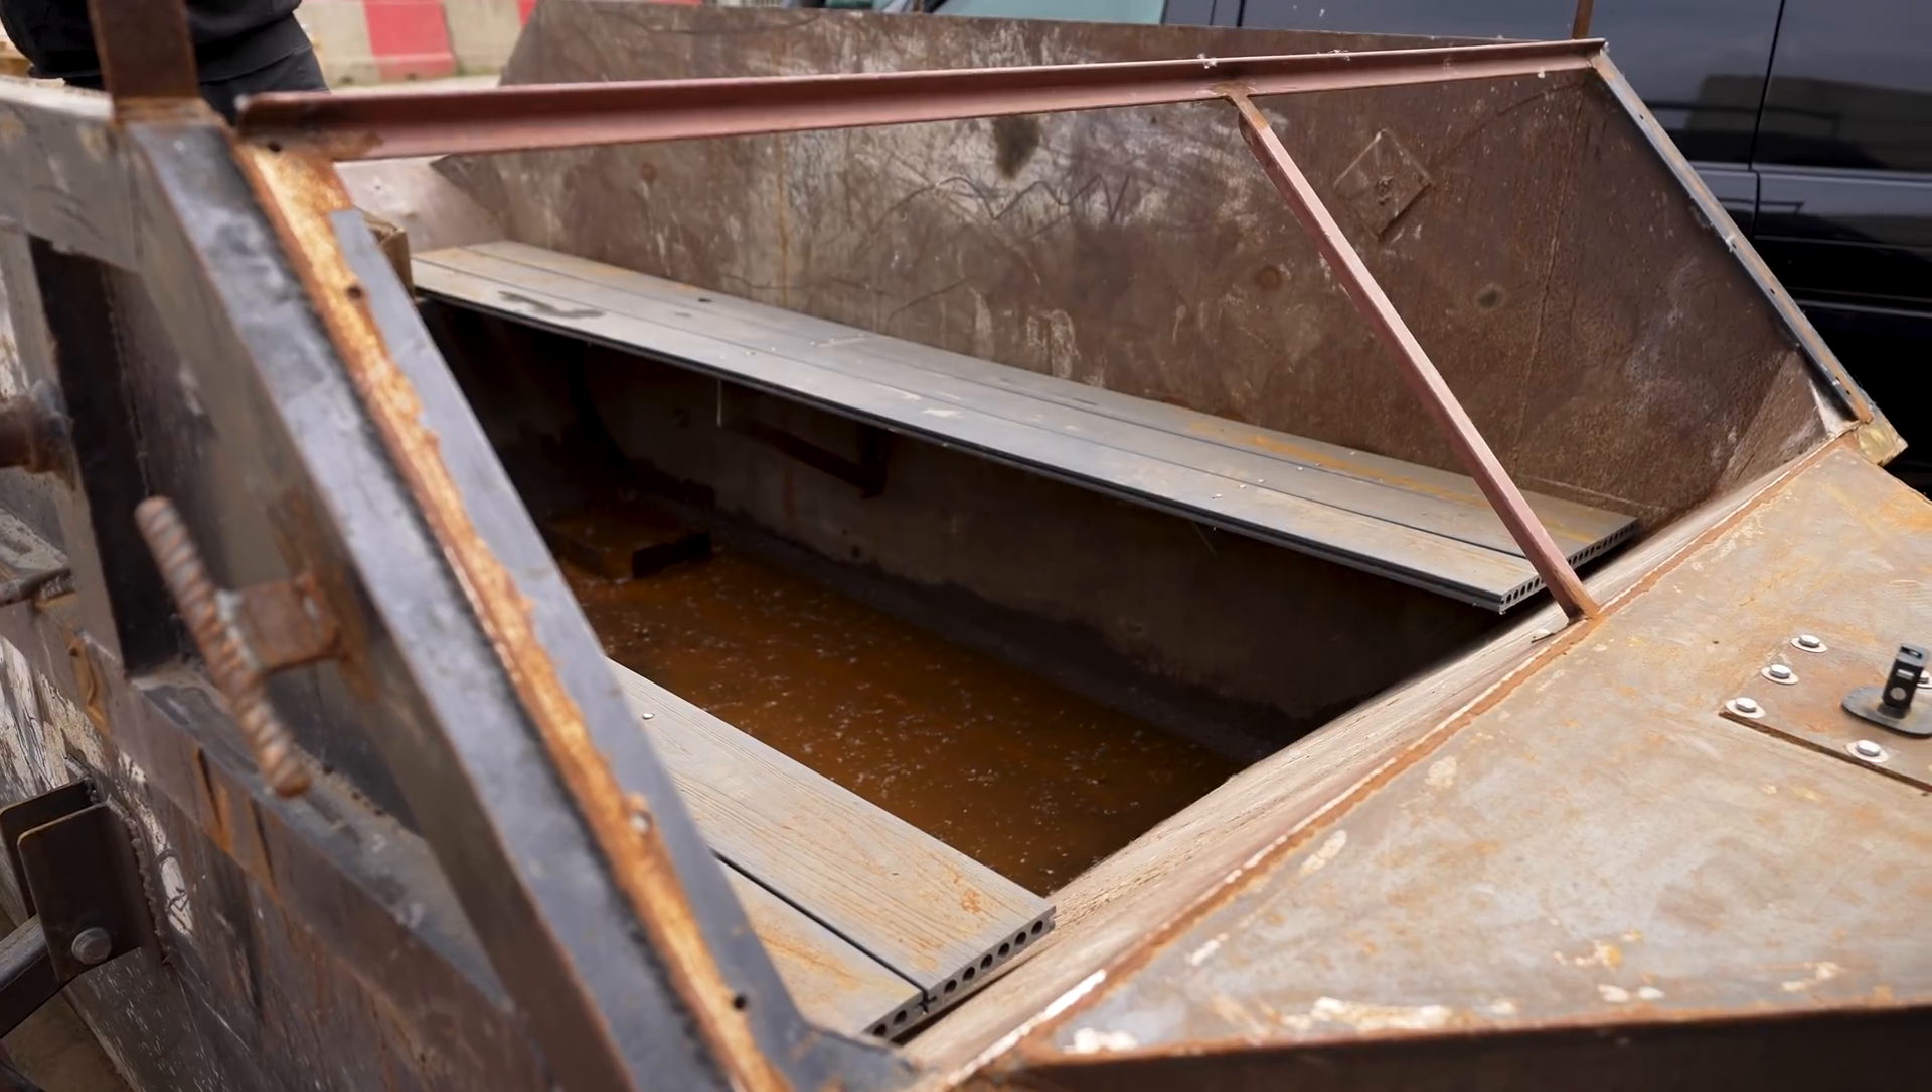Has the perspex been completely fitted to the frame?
No.